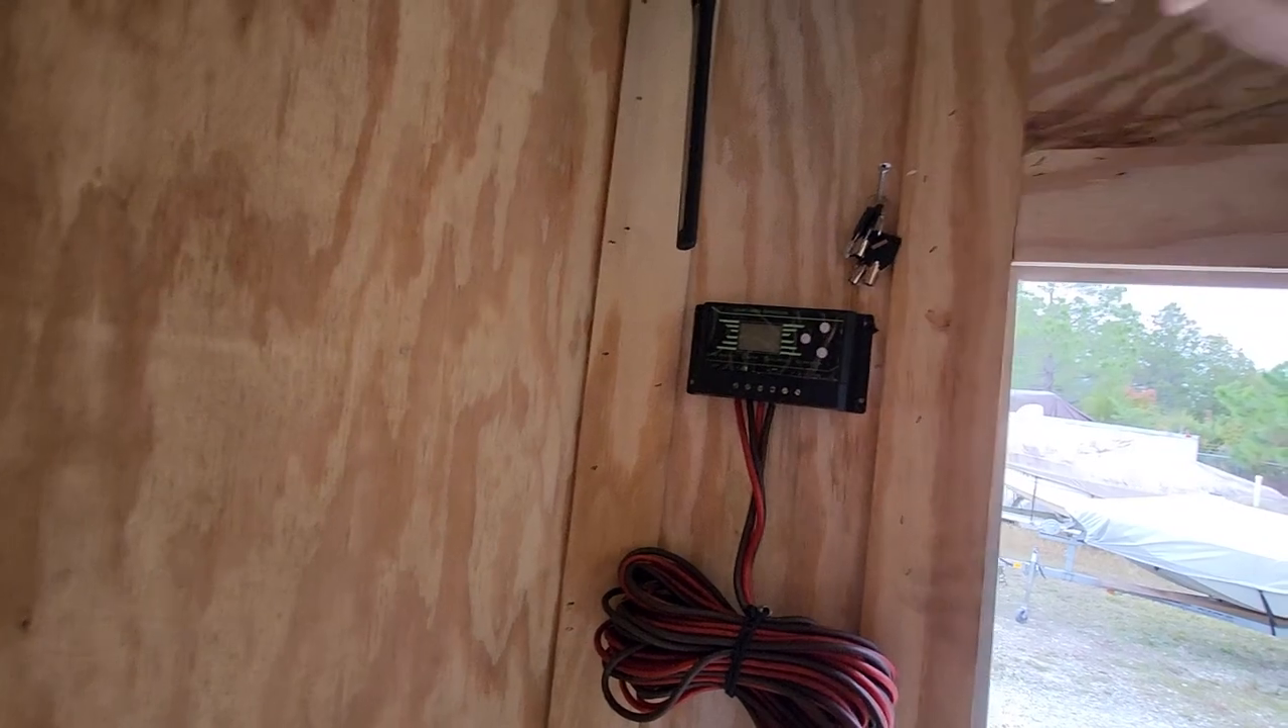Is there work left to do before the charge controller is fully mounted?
No.